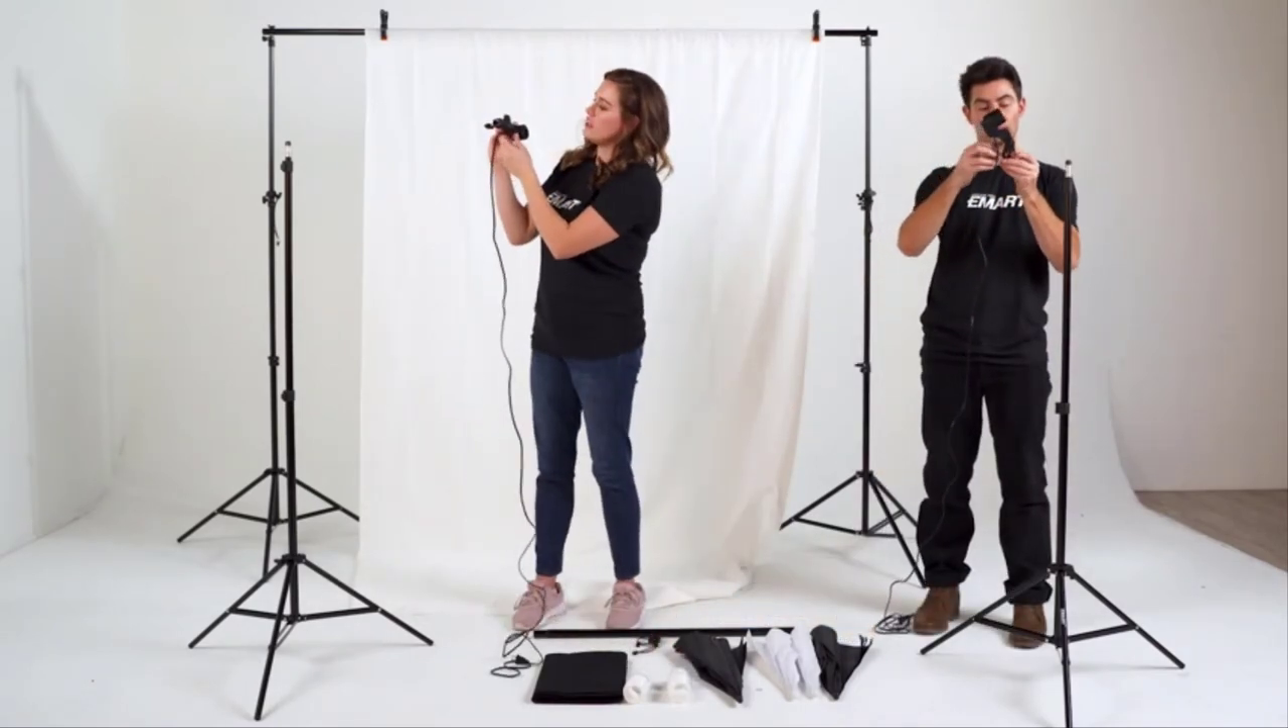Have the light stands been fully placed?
Yes.